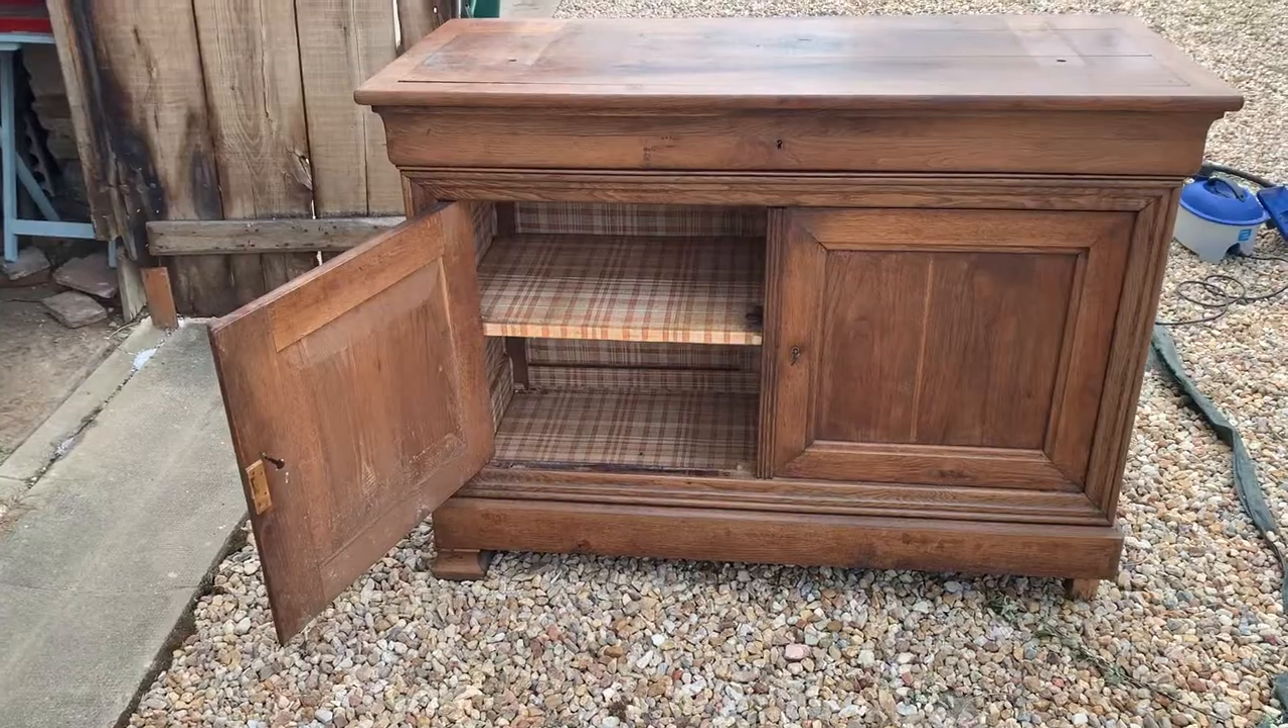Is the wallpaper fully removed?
No.